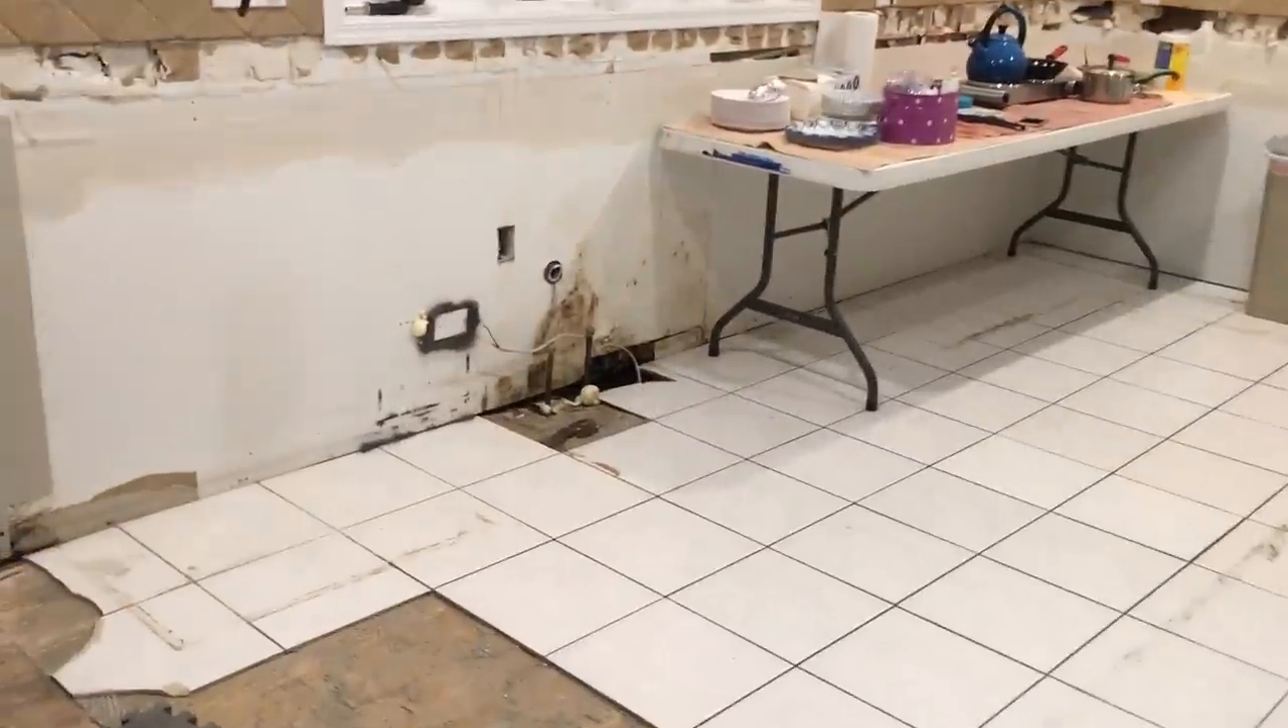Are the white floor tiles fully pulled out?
No.